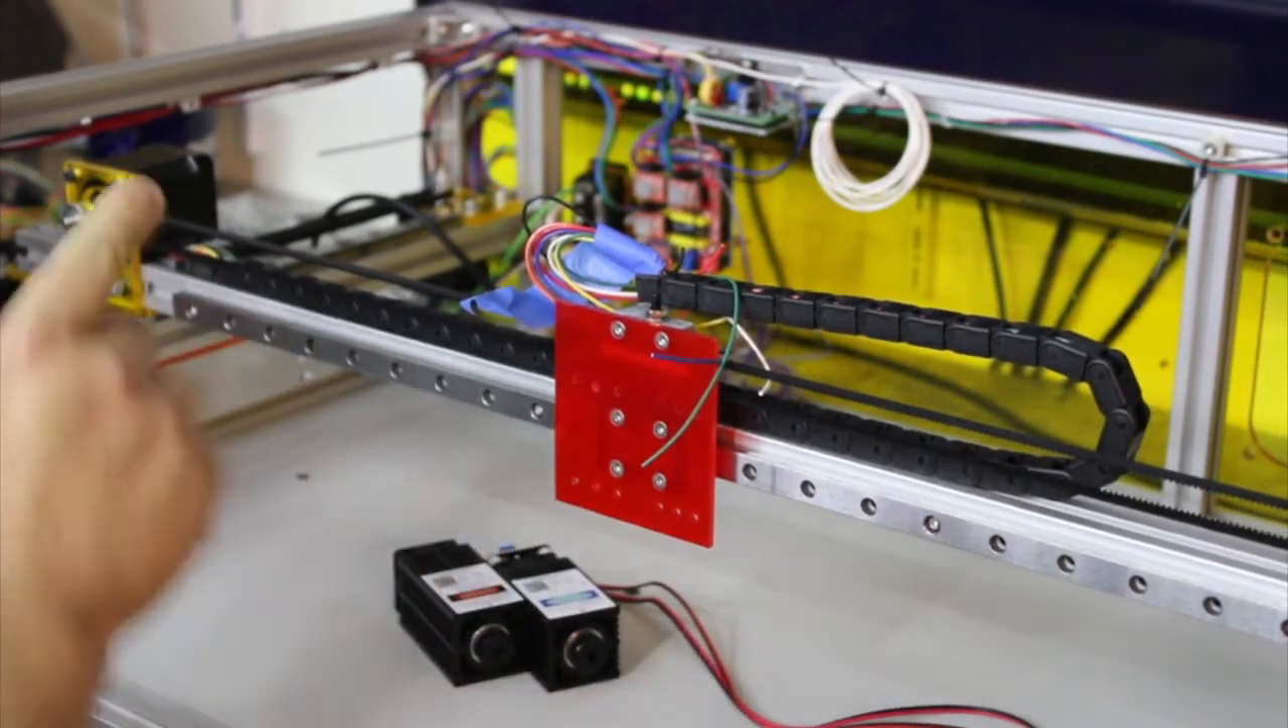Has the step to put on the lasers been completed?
No.